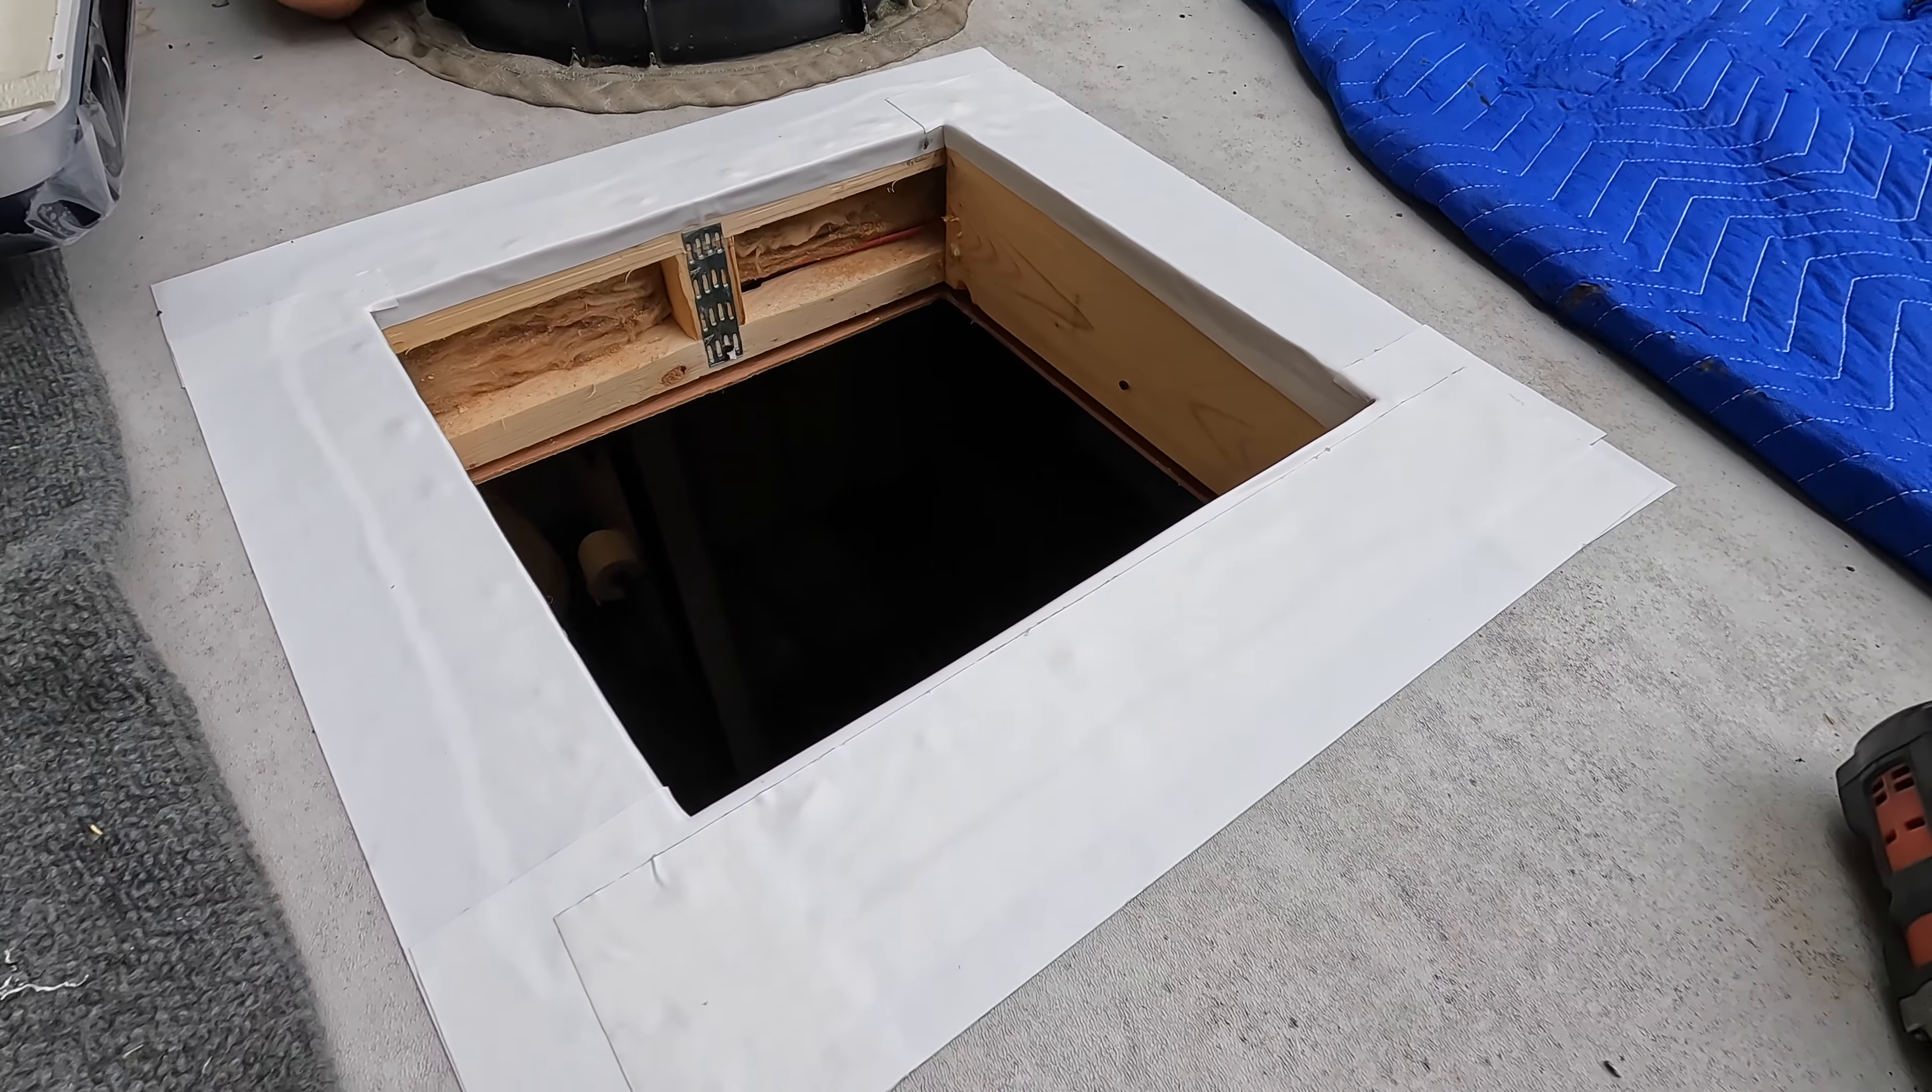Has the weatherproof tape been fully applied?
Yes.